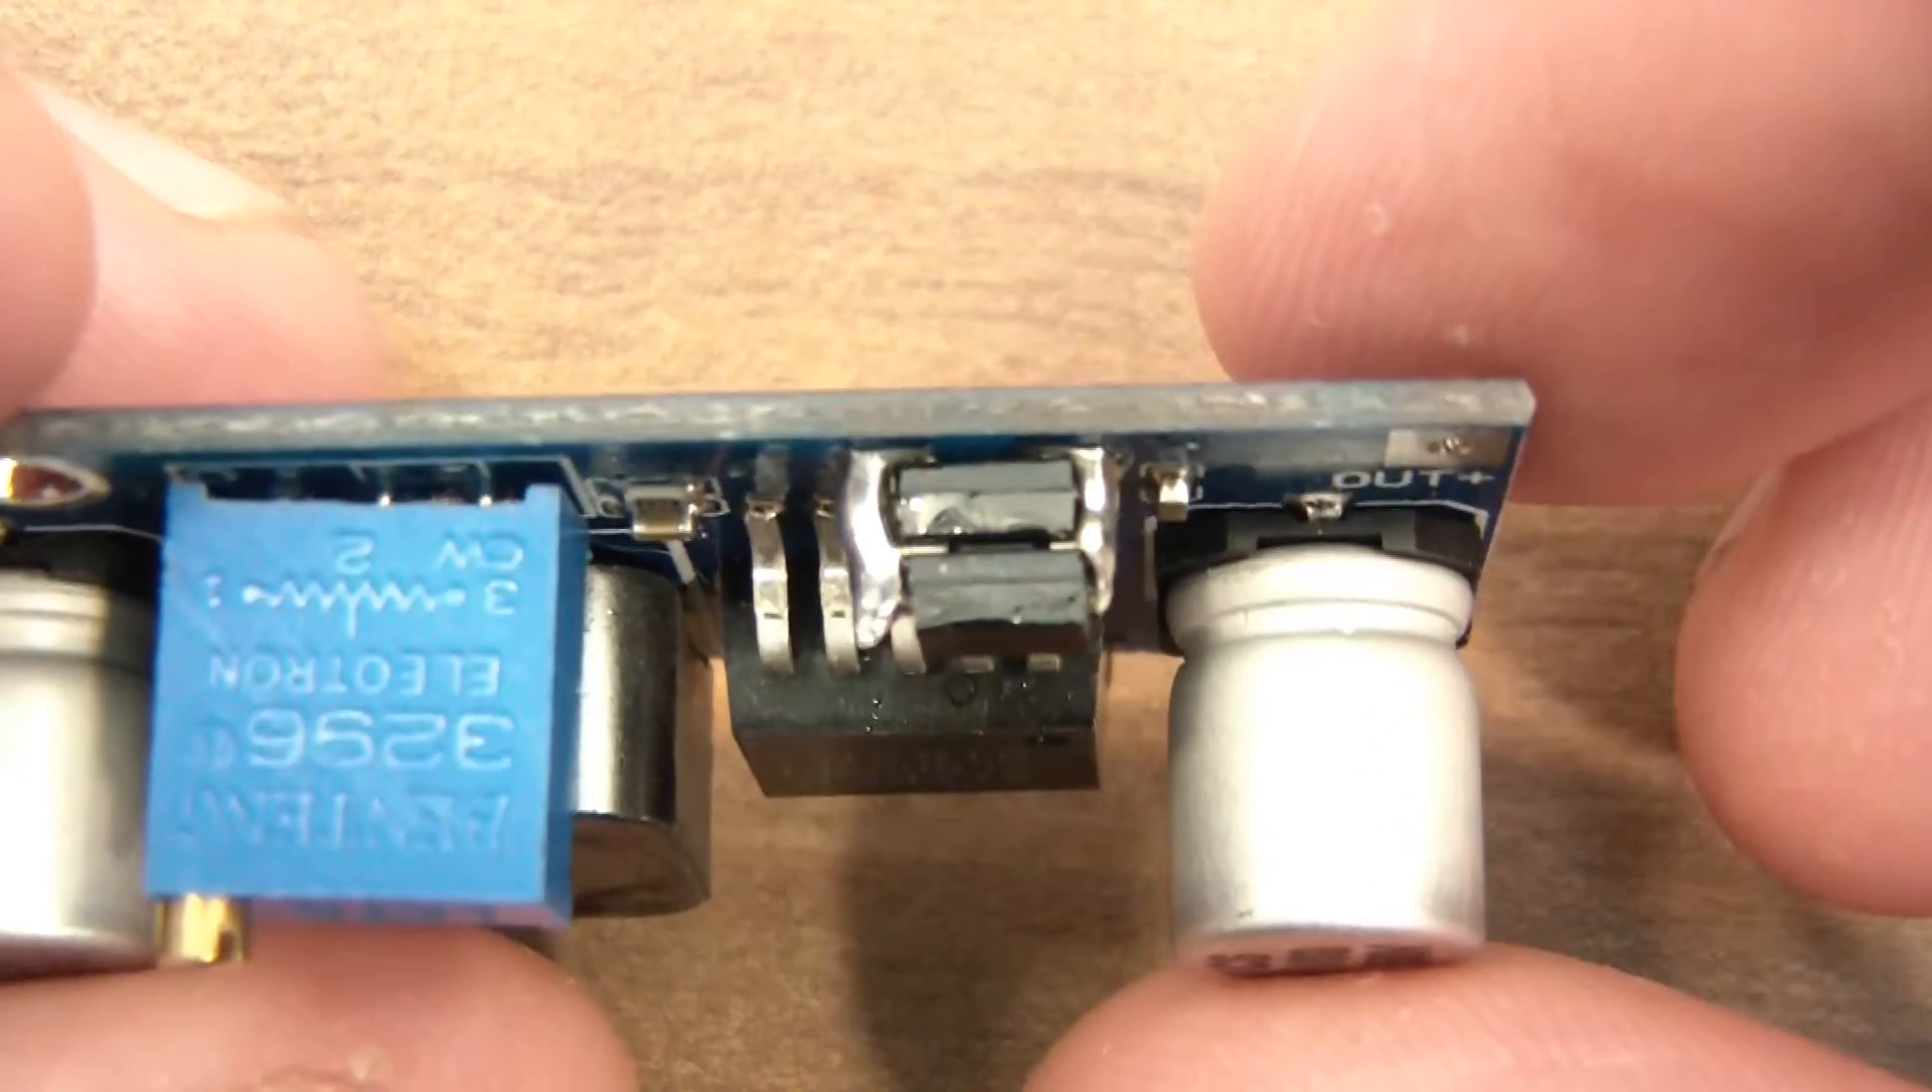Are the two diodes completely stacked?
Yes.